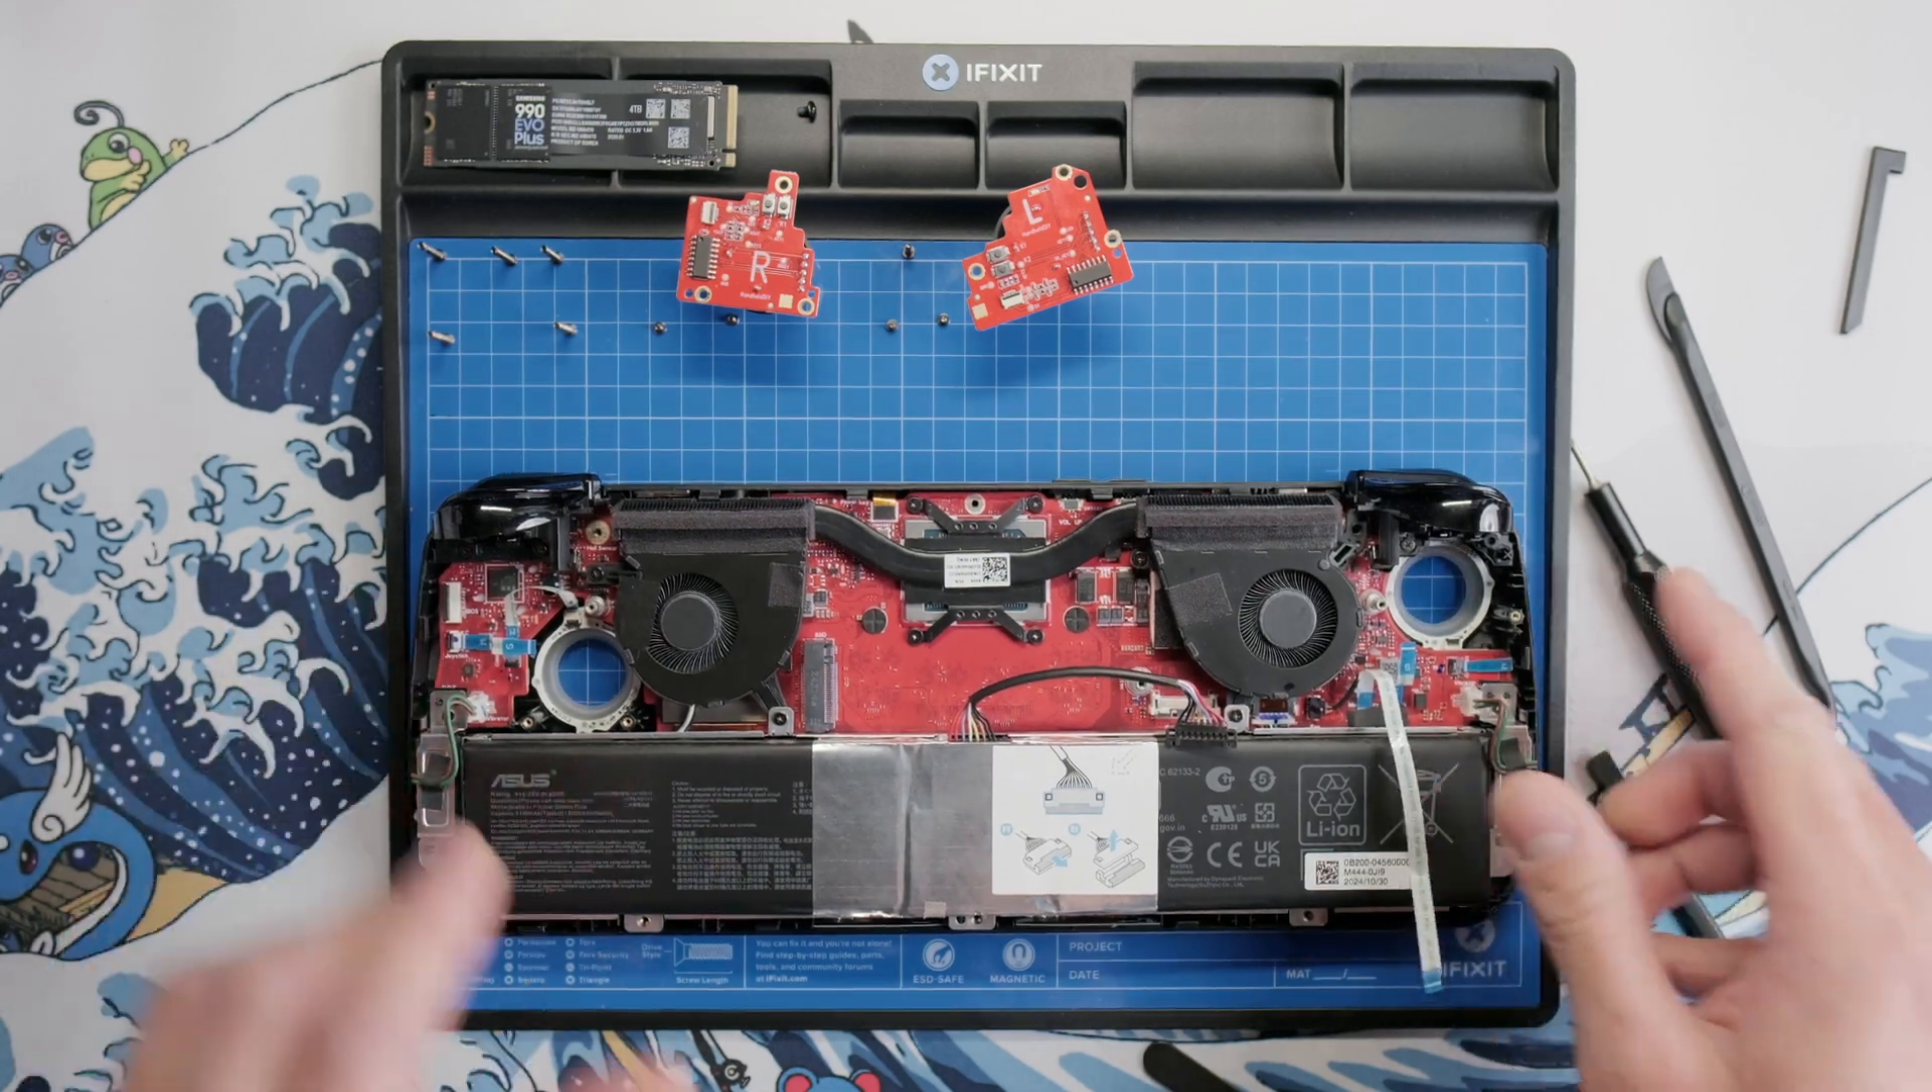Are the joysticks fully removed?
Yes.